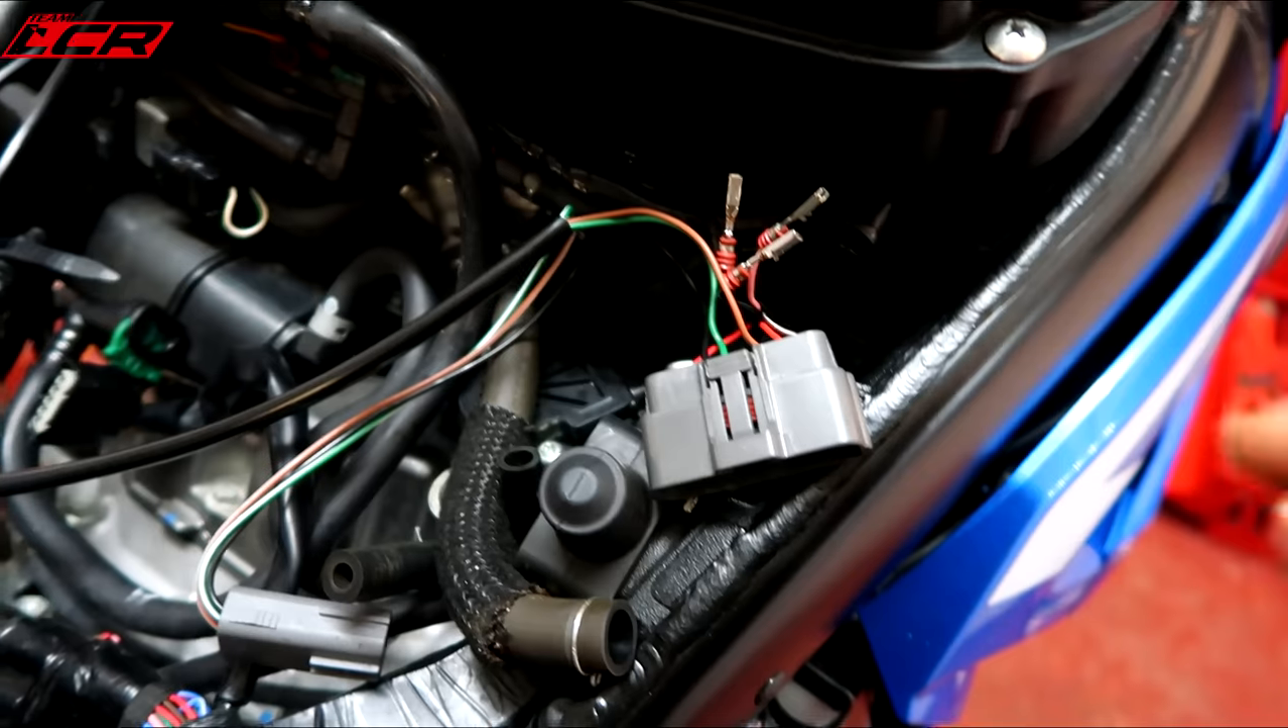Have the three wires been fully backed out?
Yes.